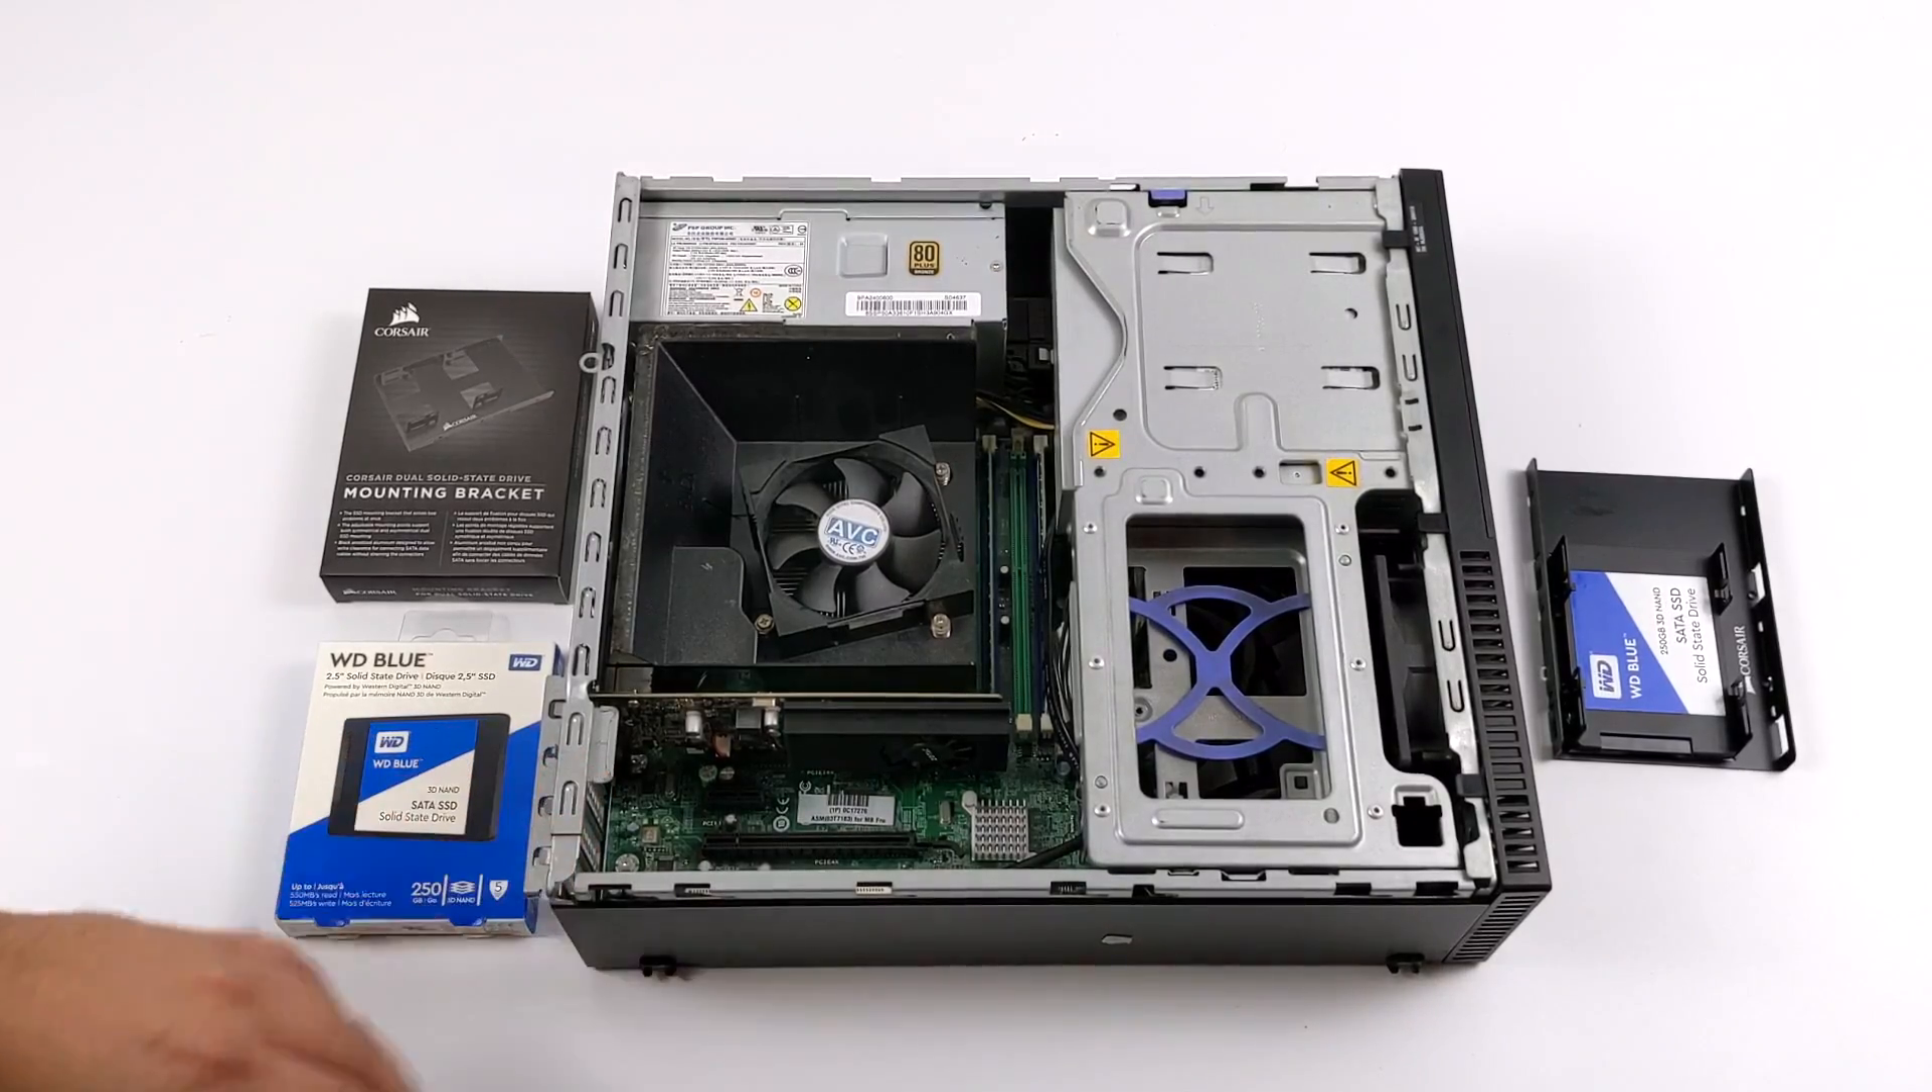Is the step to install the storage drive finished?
No.